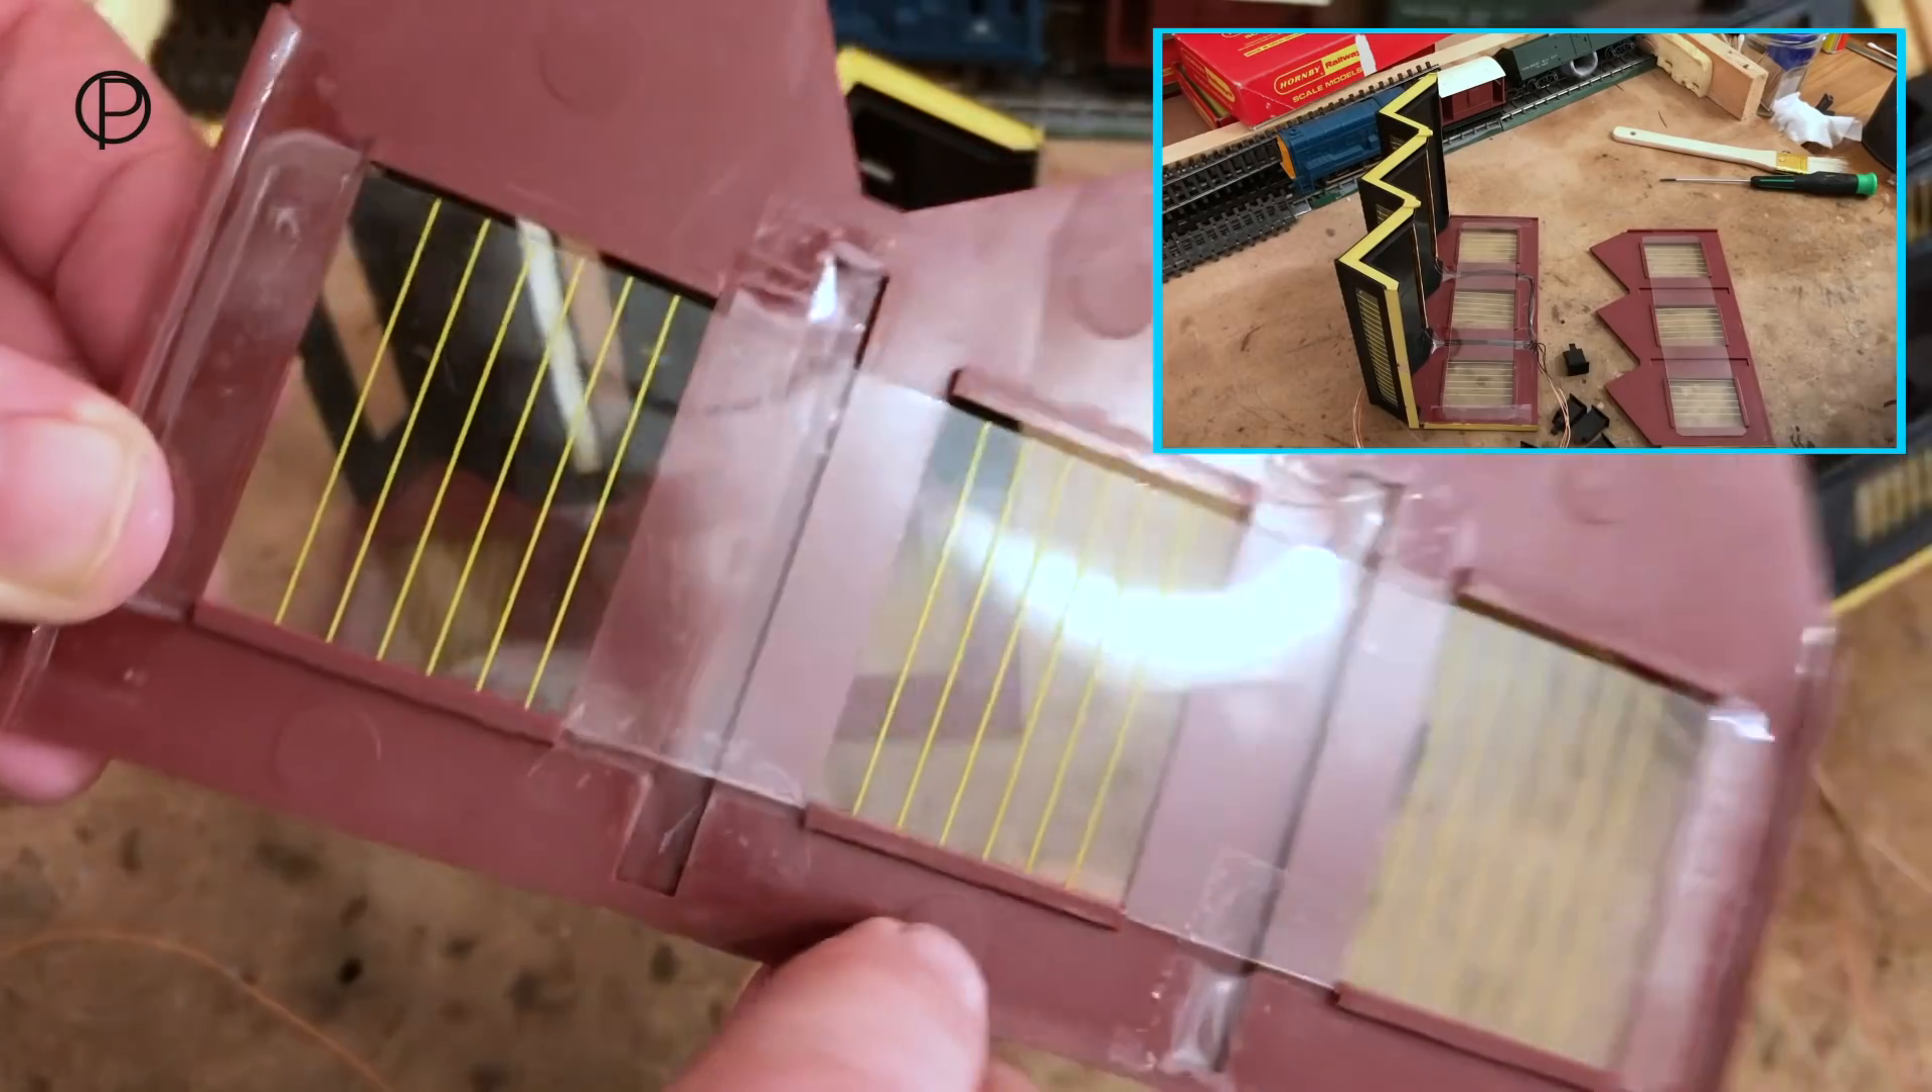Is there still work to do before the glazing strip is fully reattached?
No.